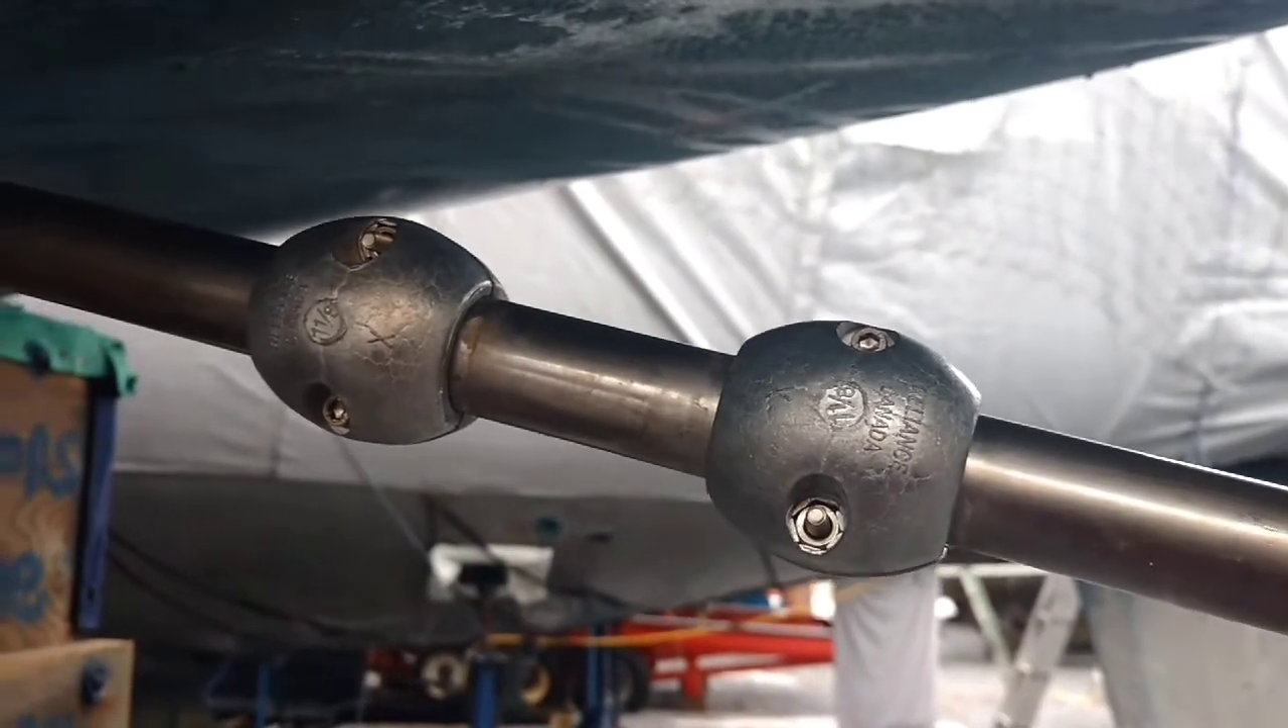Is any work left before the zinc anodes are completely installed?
No.